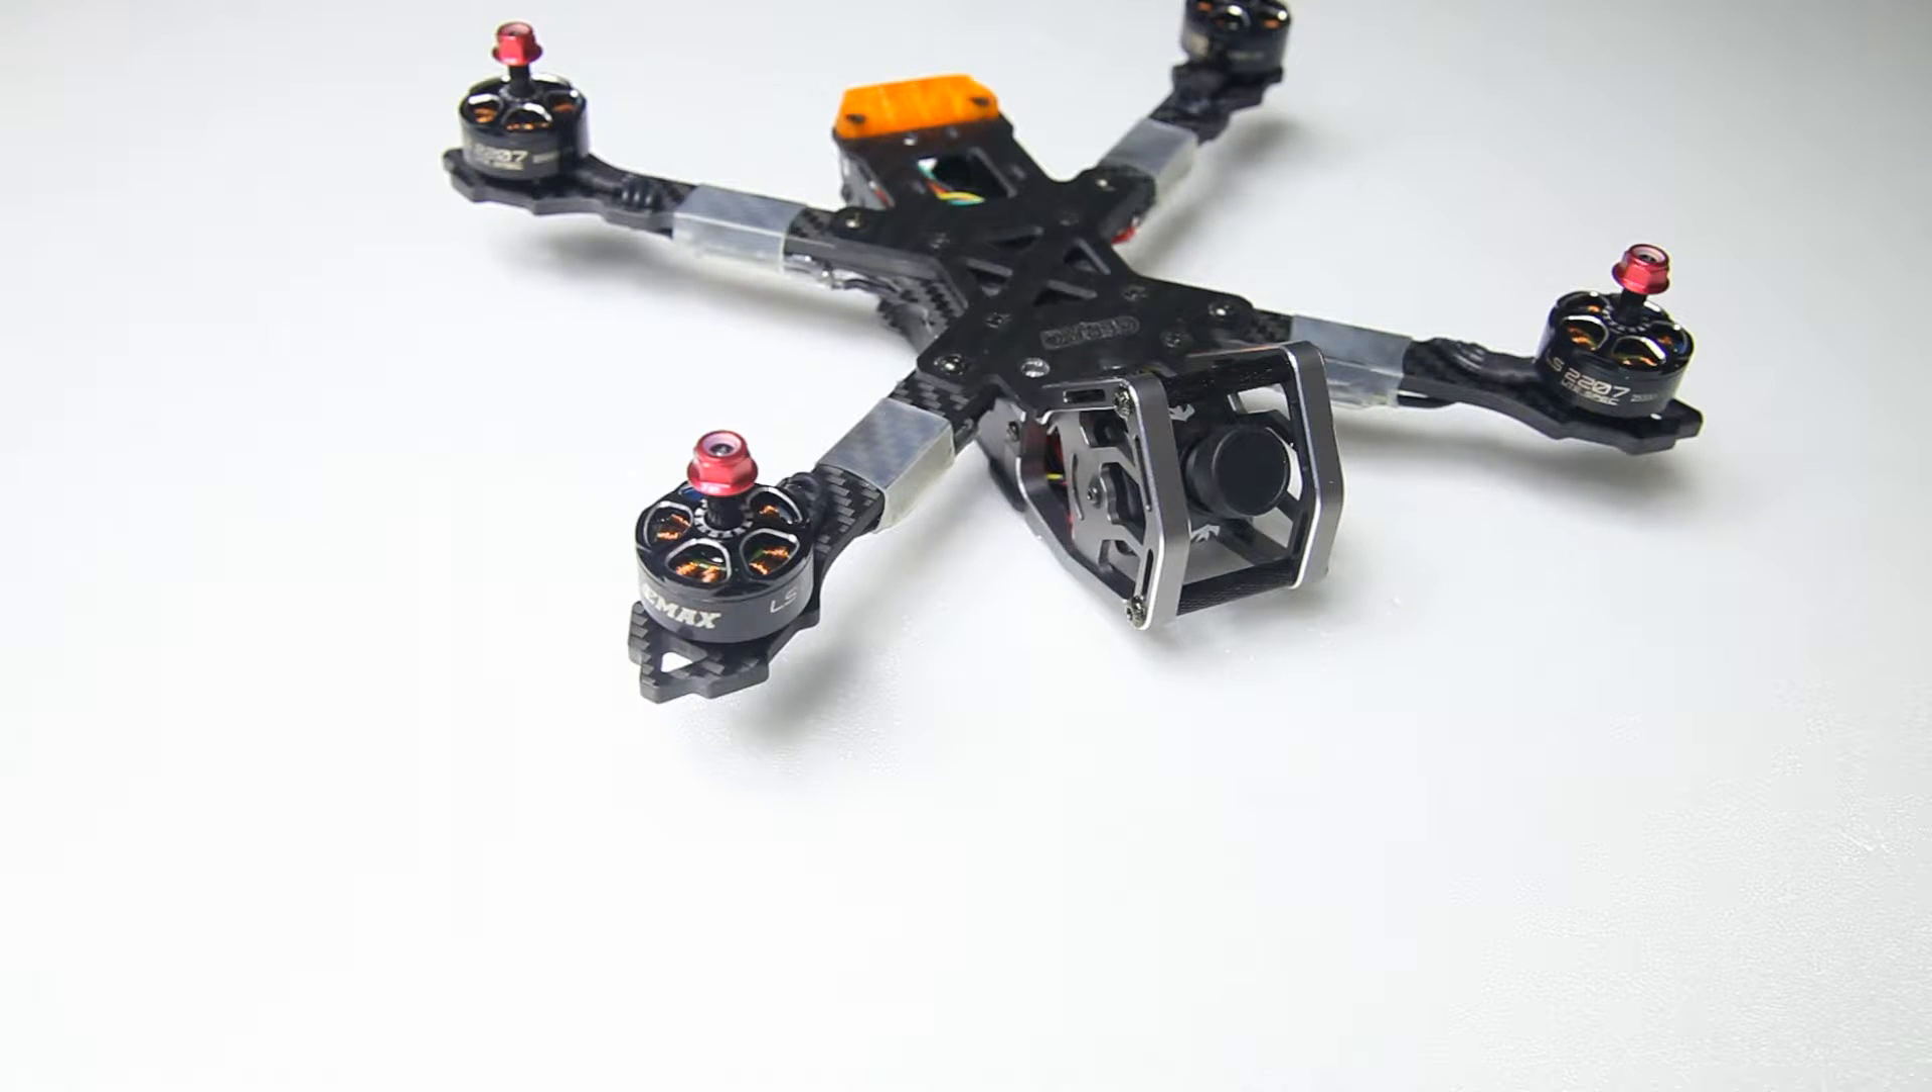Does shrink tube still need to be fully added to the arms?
No.